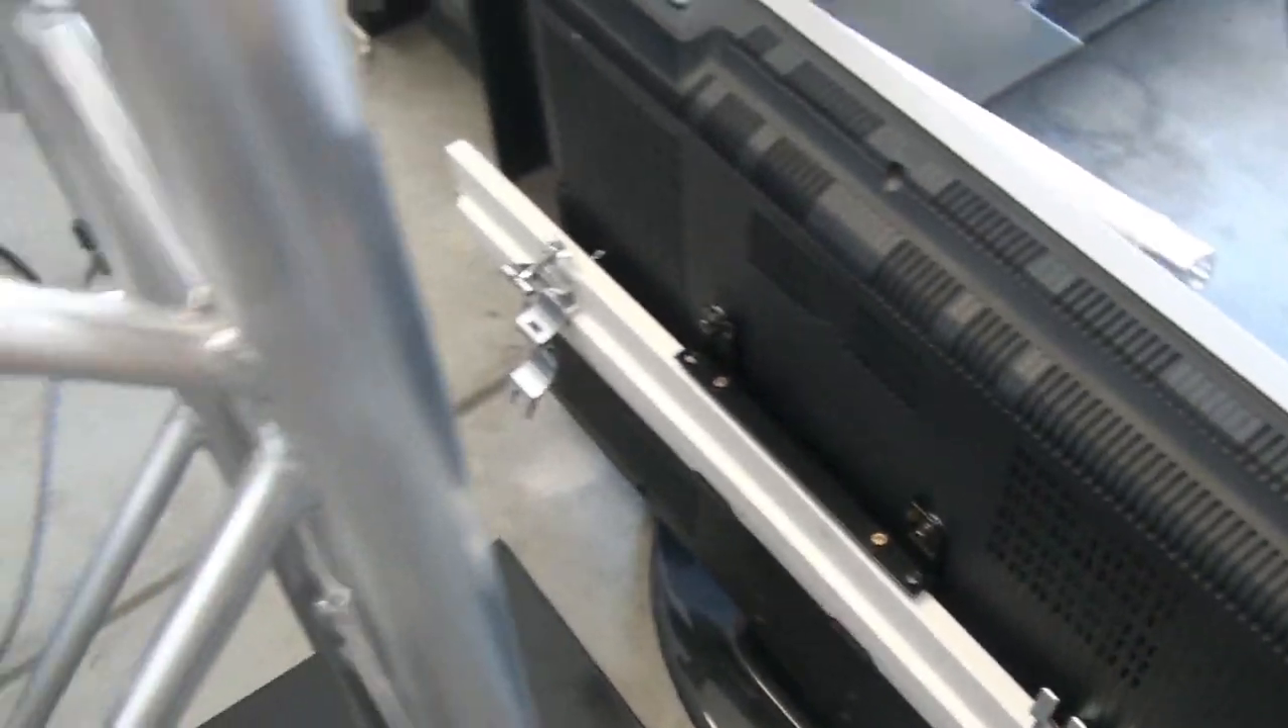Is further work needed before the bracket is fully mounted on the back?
No.